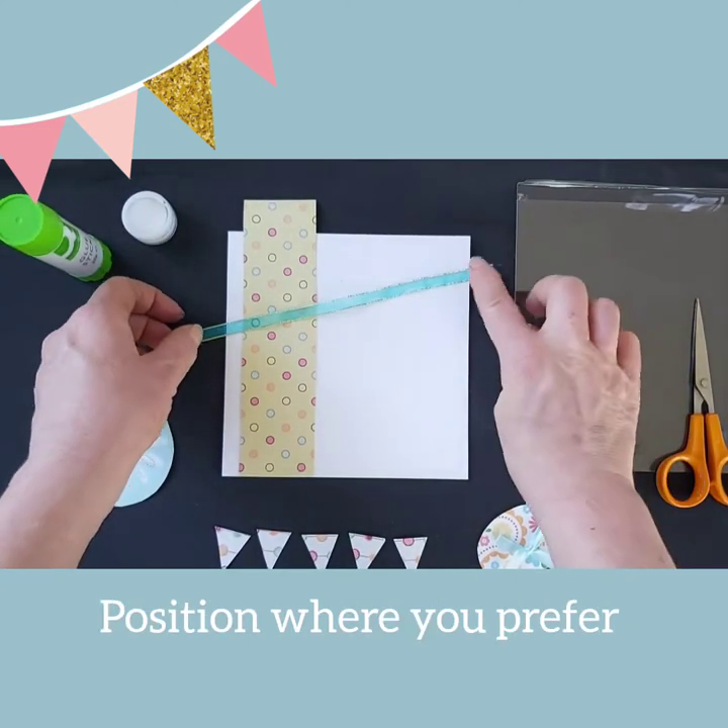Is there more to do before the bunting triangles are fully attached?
Yes.